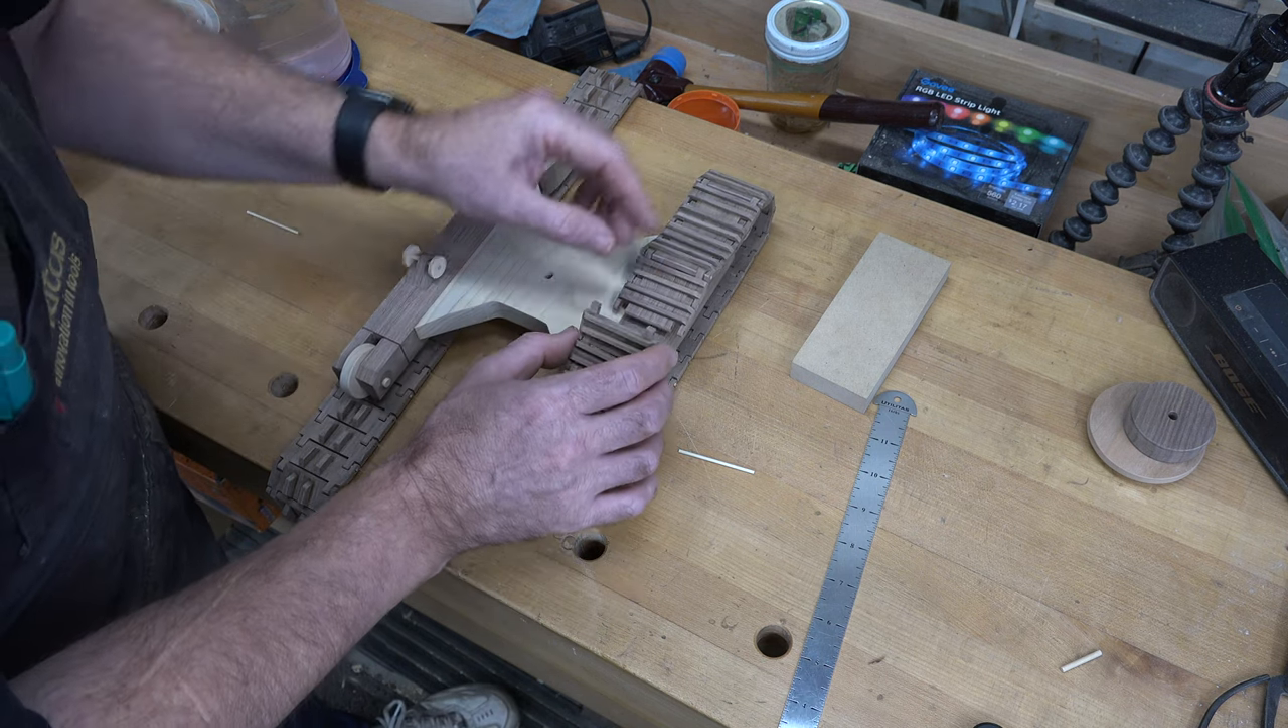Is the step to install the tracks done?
No.